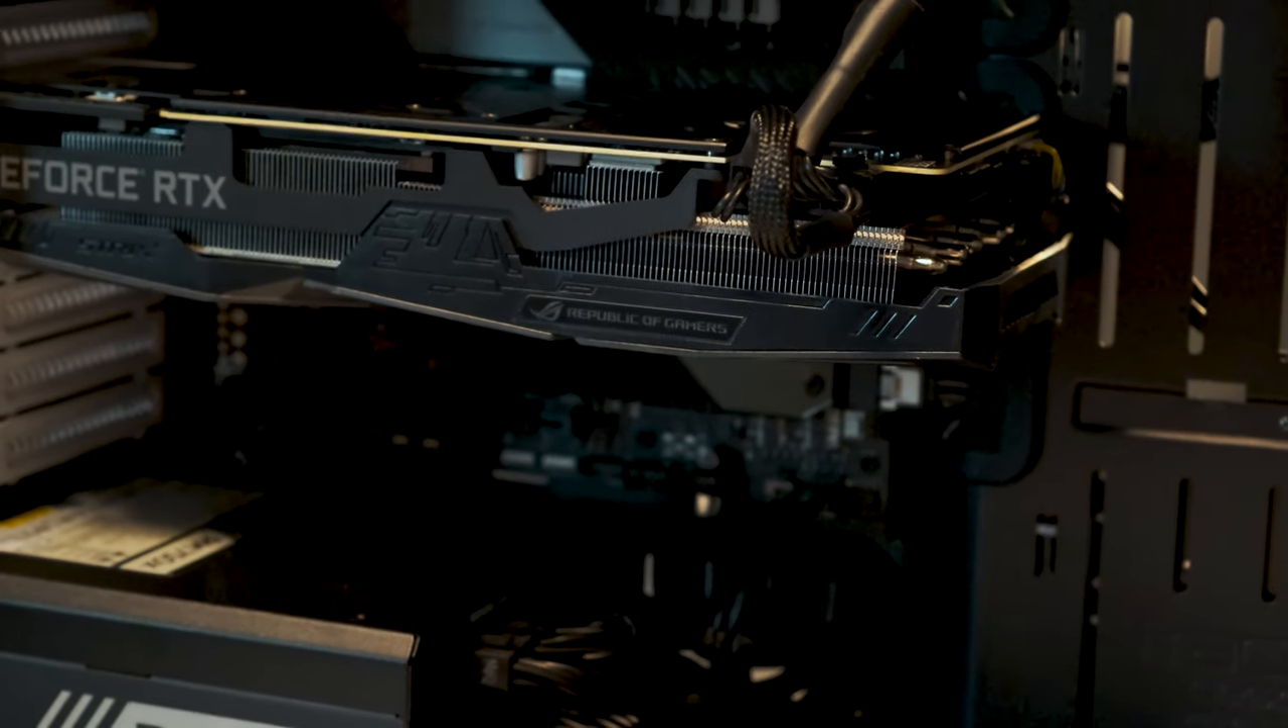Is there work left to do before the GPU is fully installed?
No.